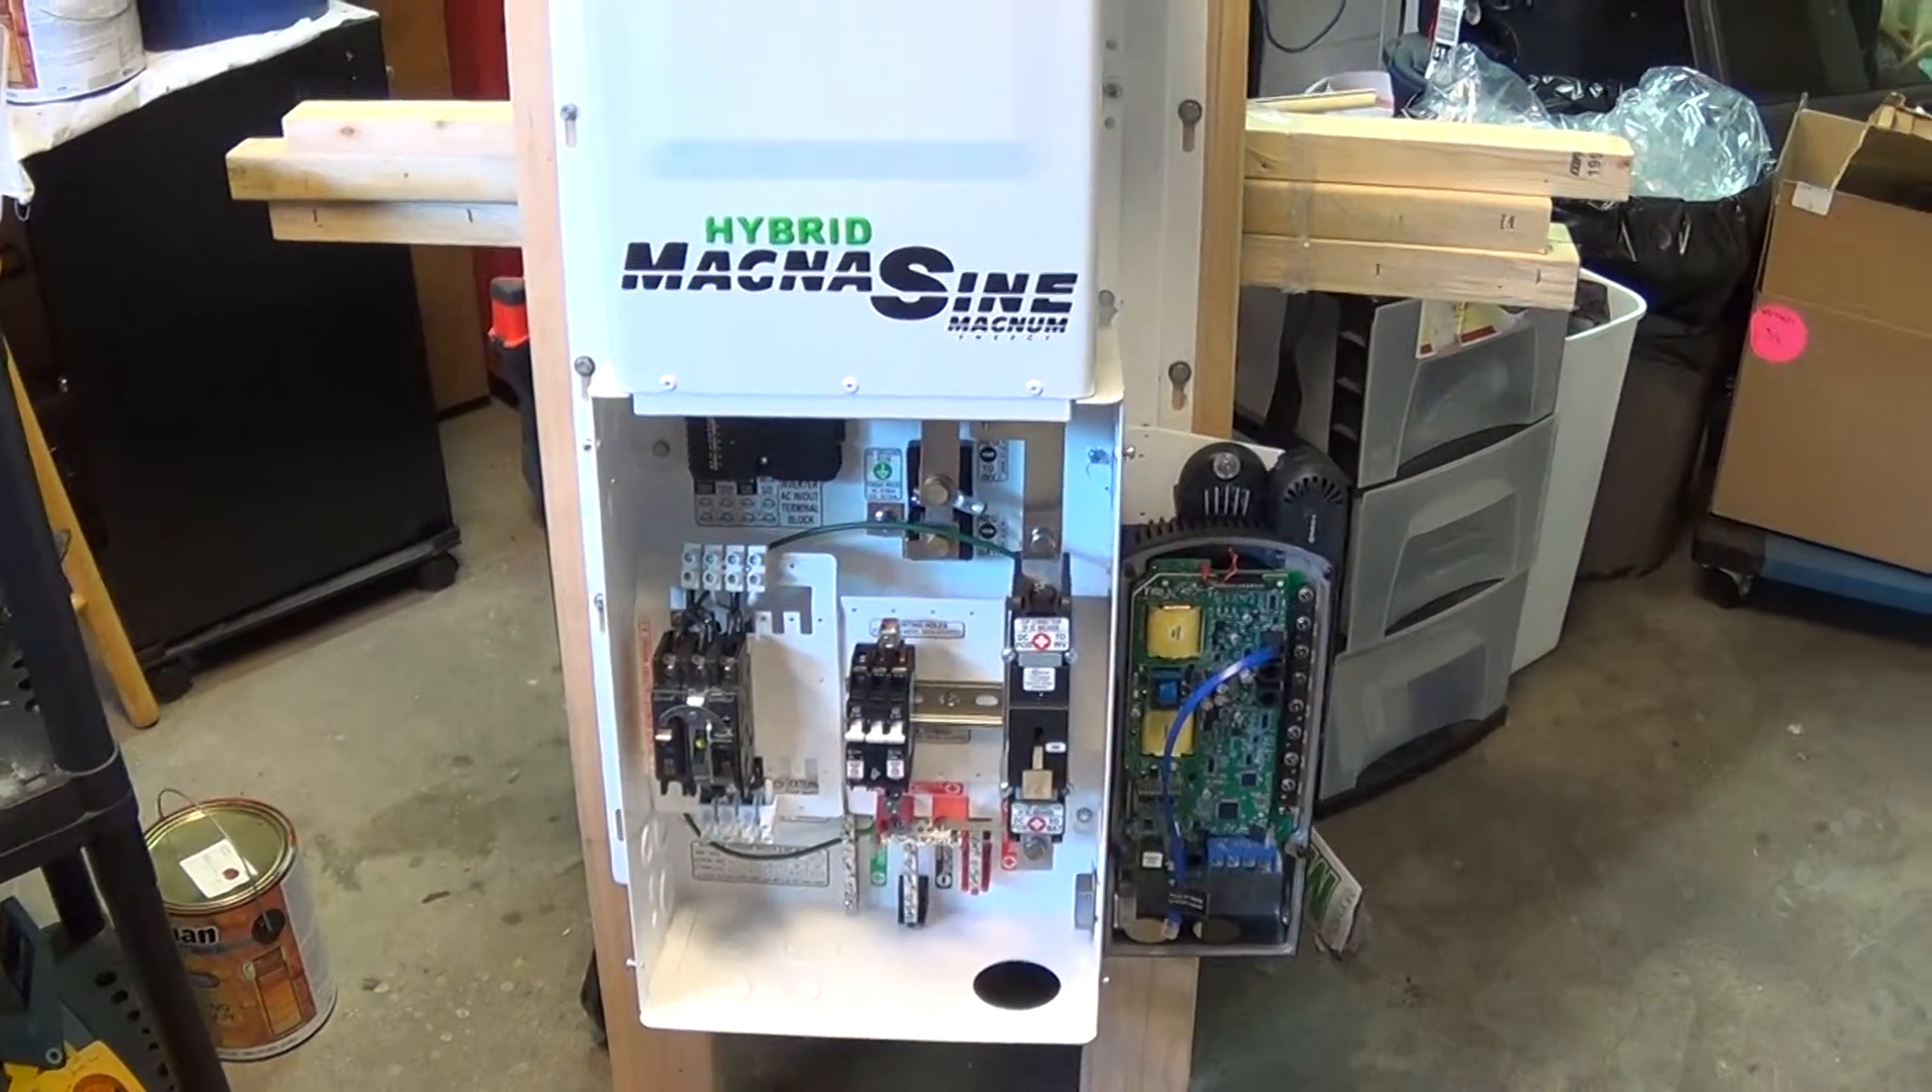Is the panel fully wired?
No.